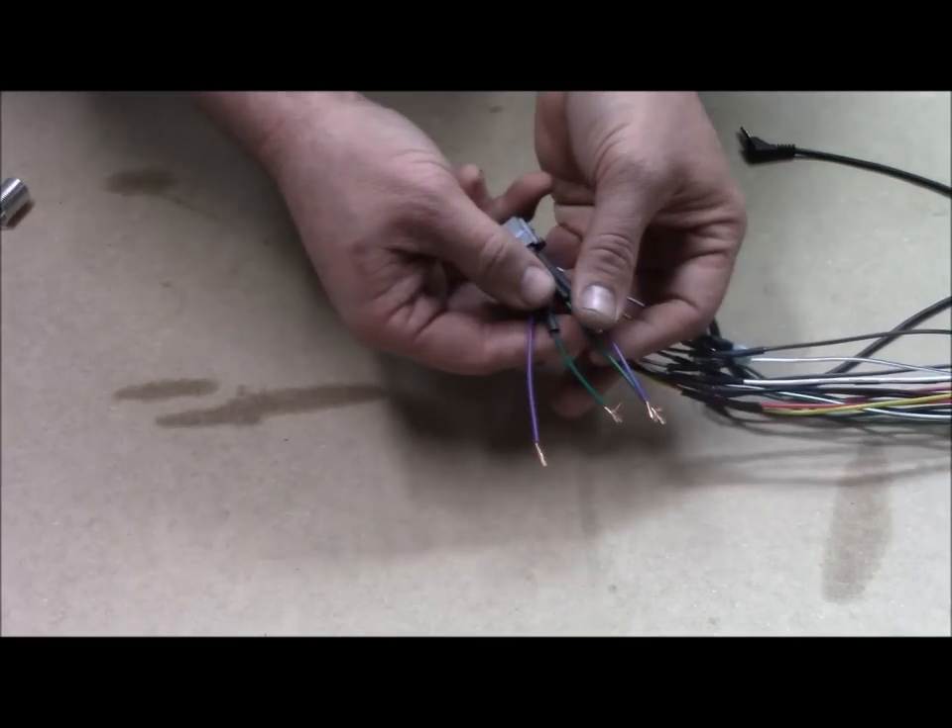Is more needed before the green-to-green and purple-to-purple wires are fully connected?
Yes.